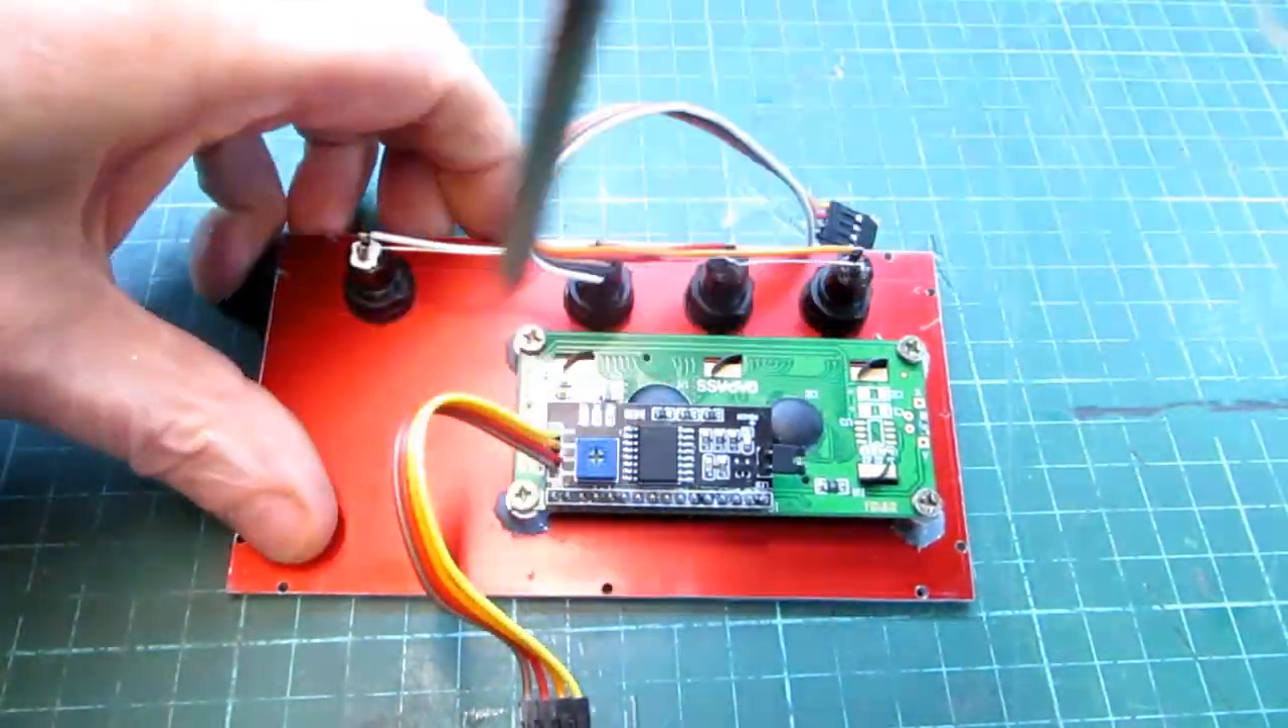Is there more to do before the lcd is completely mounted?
No.